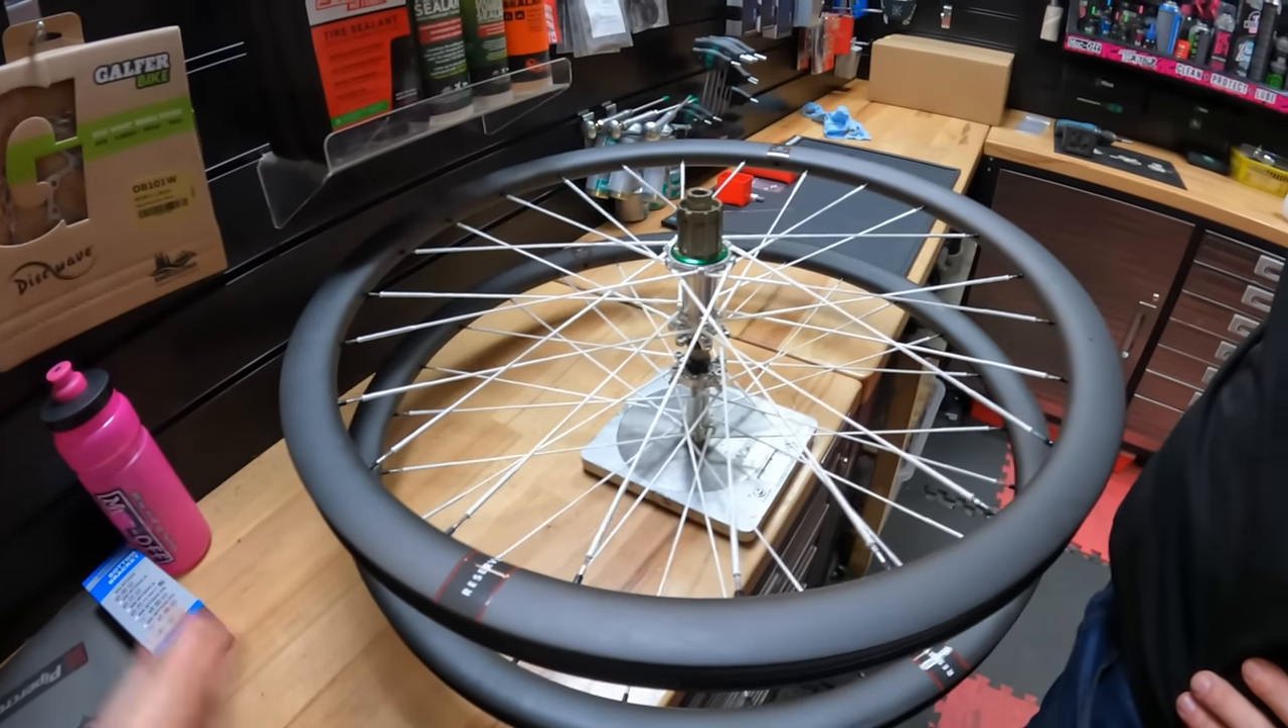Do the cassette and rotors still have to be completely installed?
Yes.